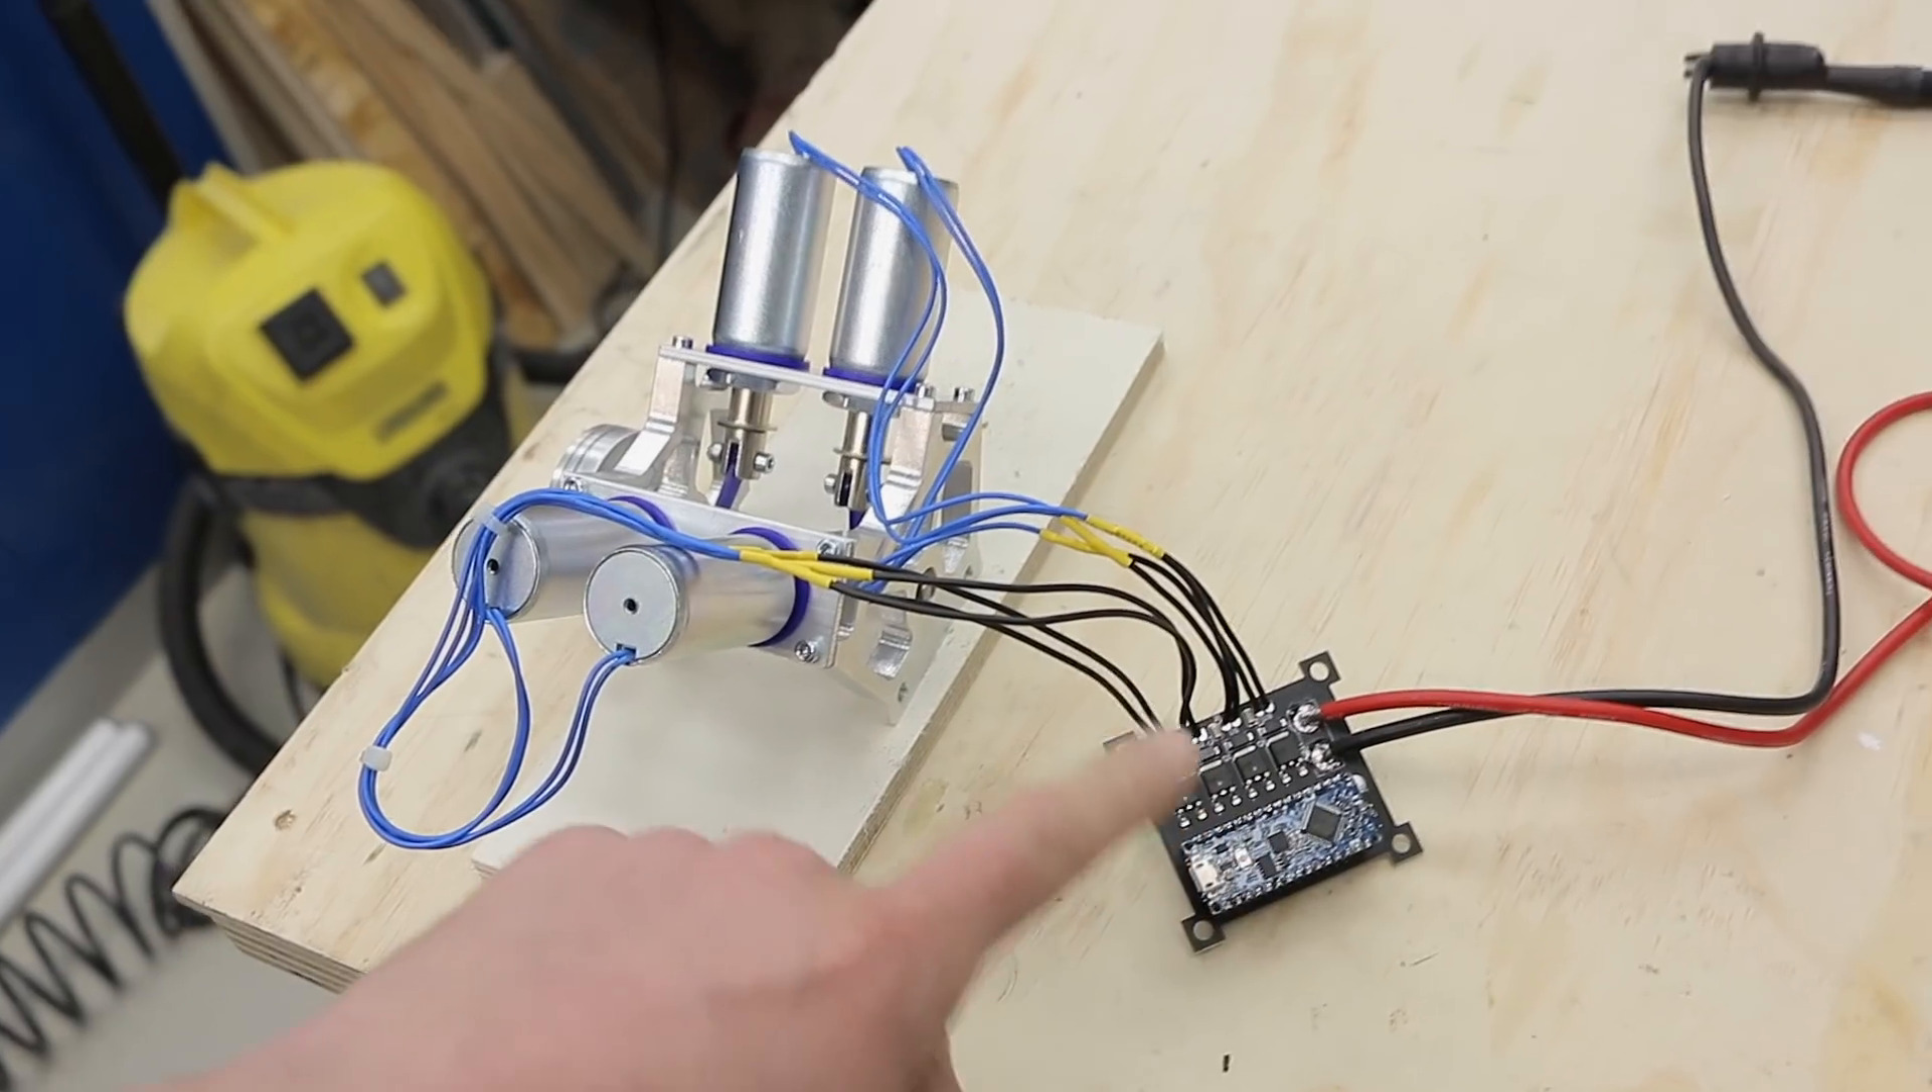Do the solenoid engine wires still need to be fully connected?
No.